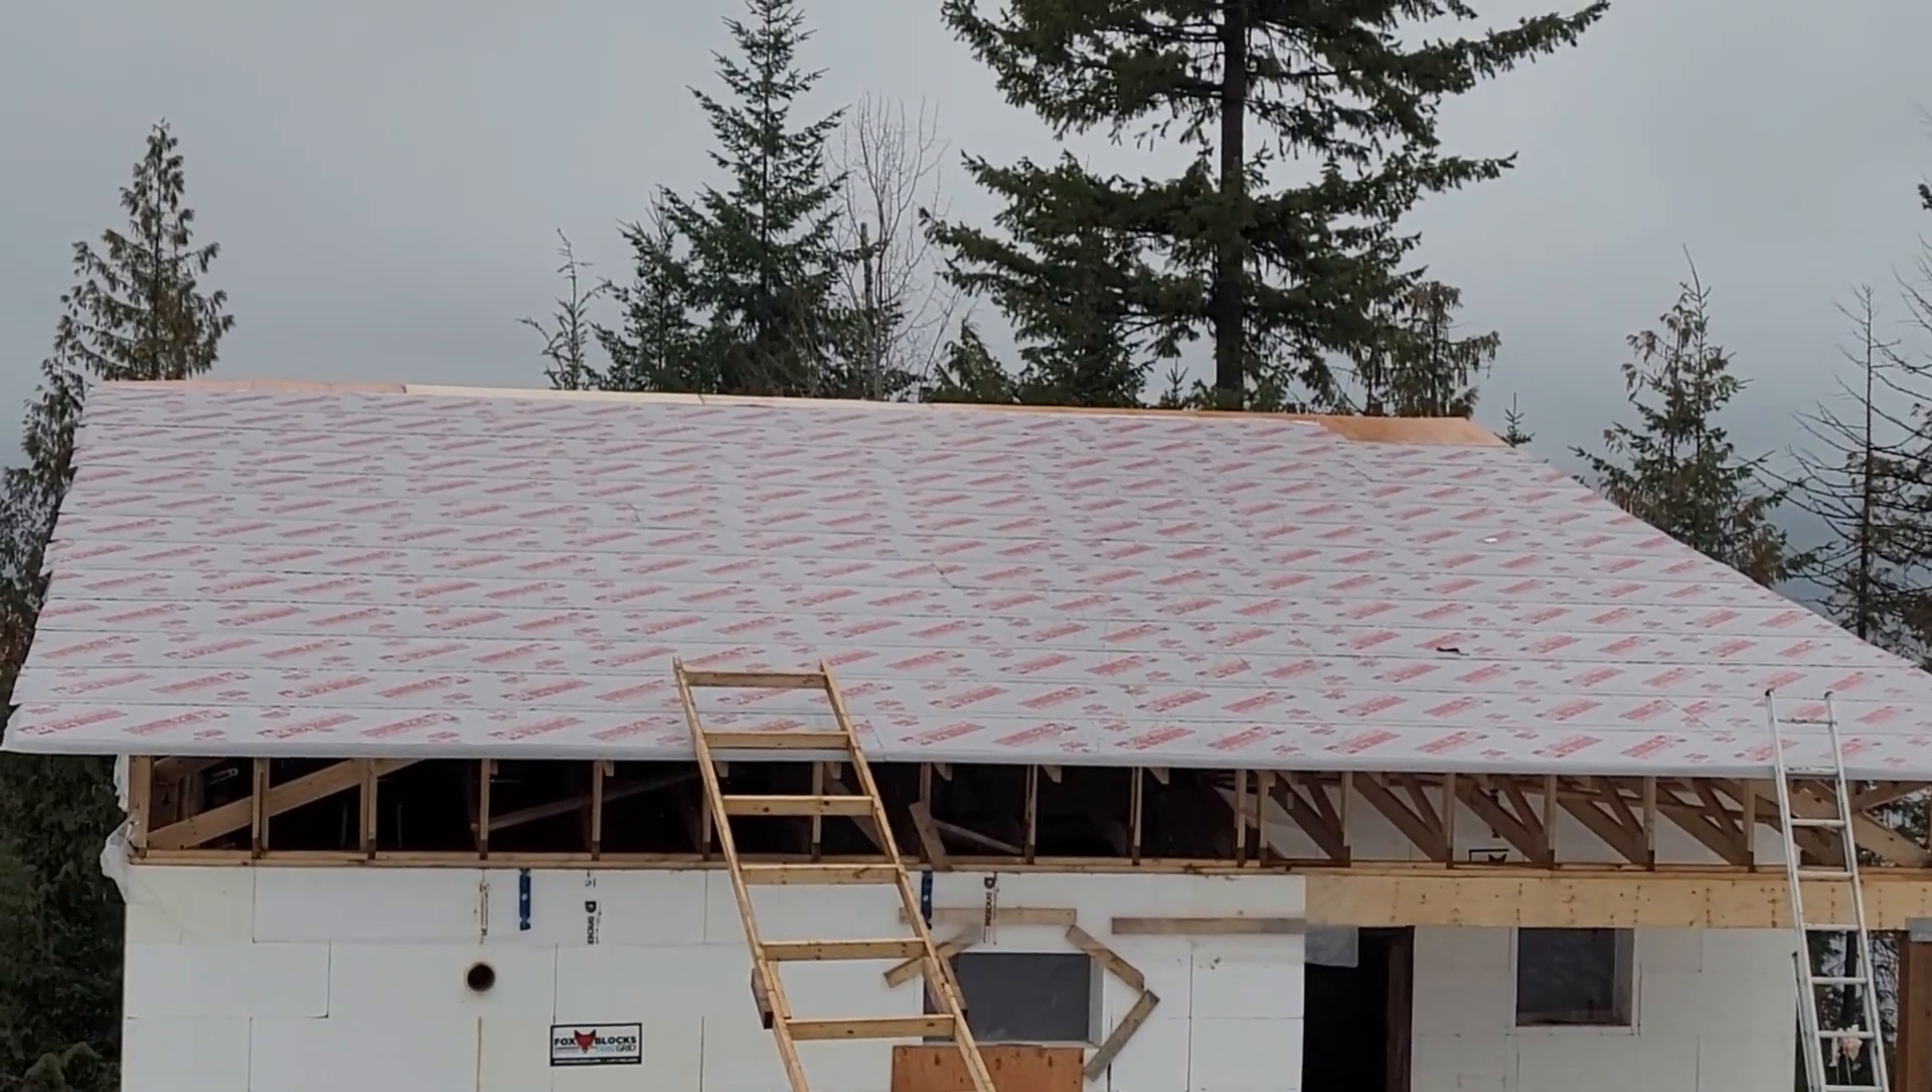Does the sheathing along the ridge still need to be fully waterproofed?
Yes.